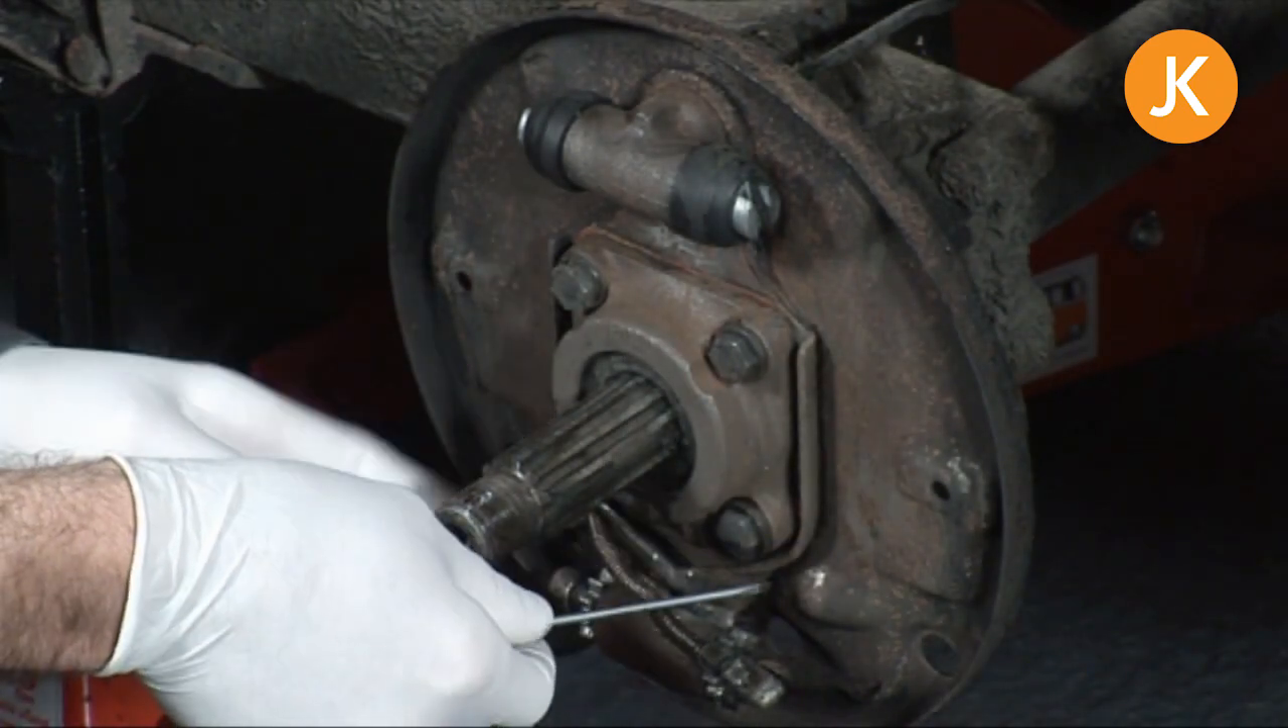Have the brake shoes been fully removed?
Yes.